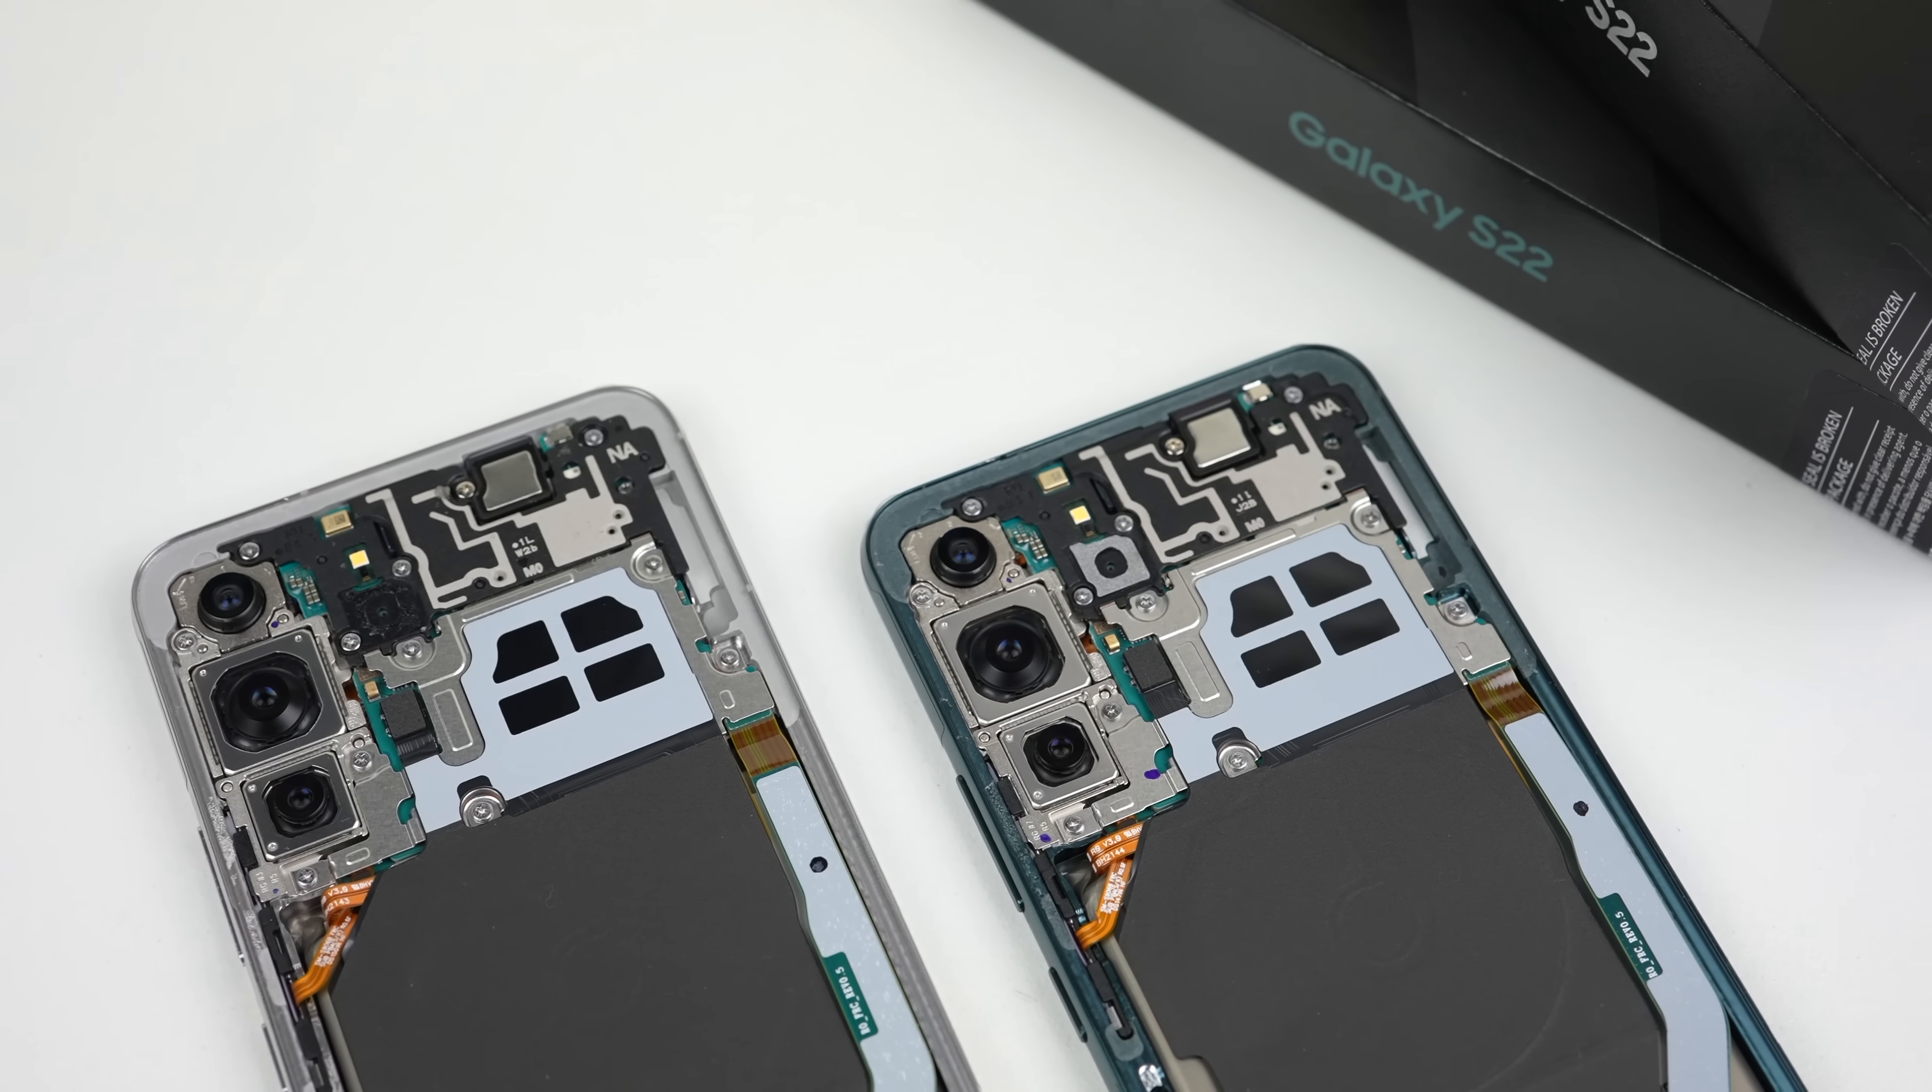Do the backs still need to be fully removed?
No.